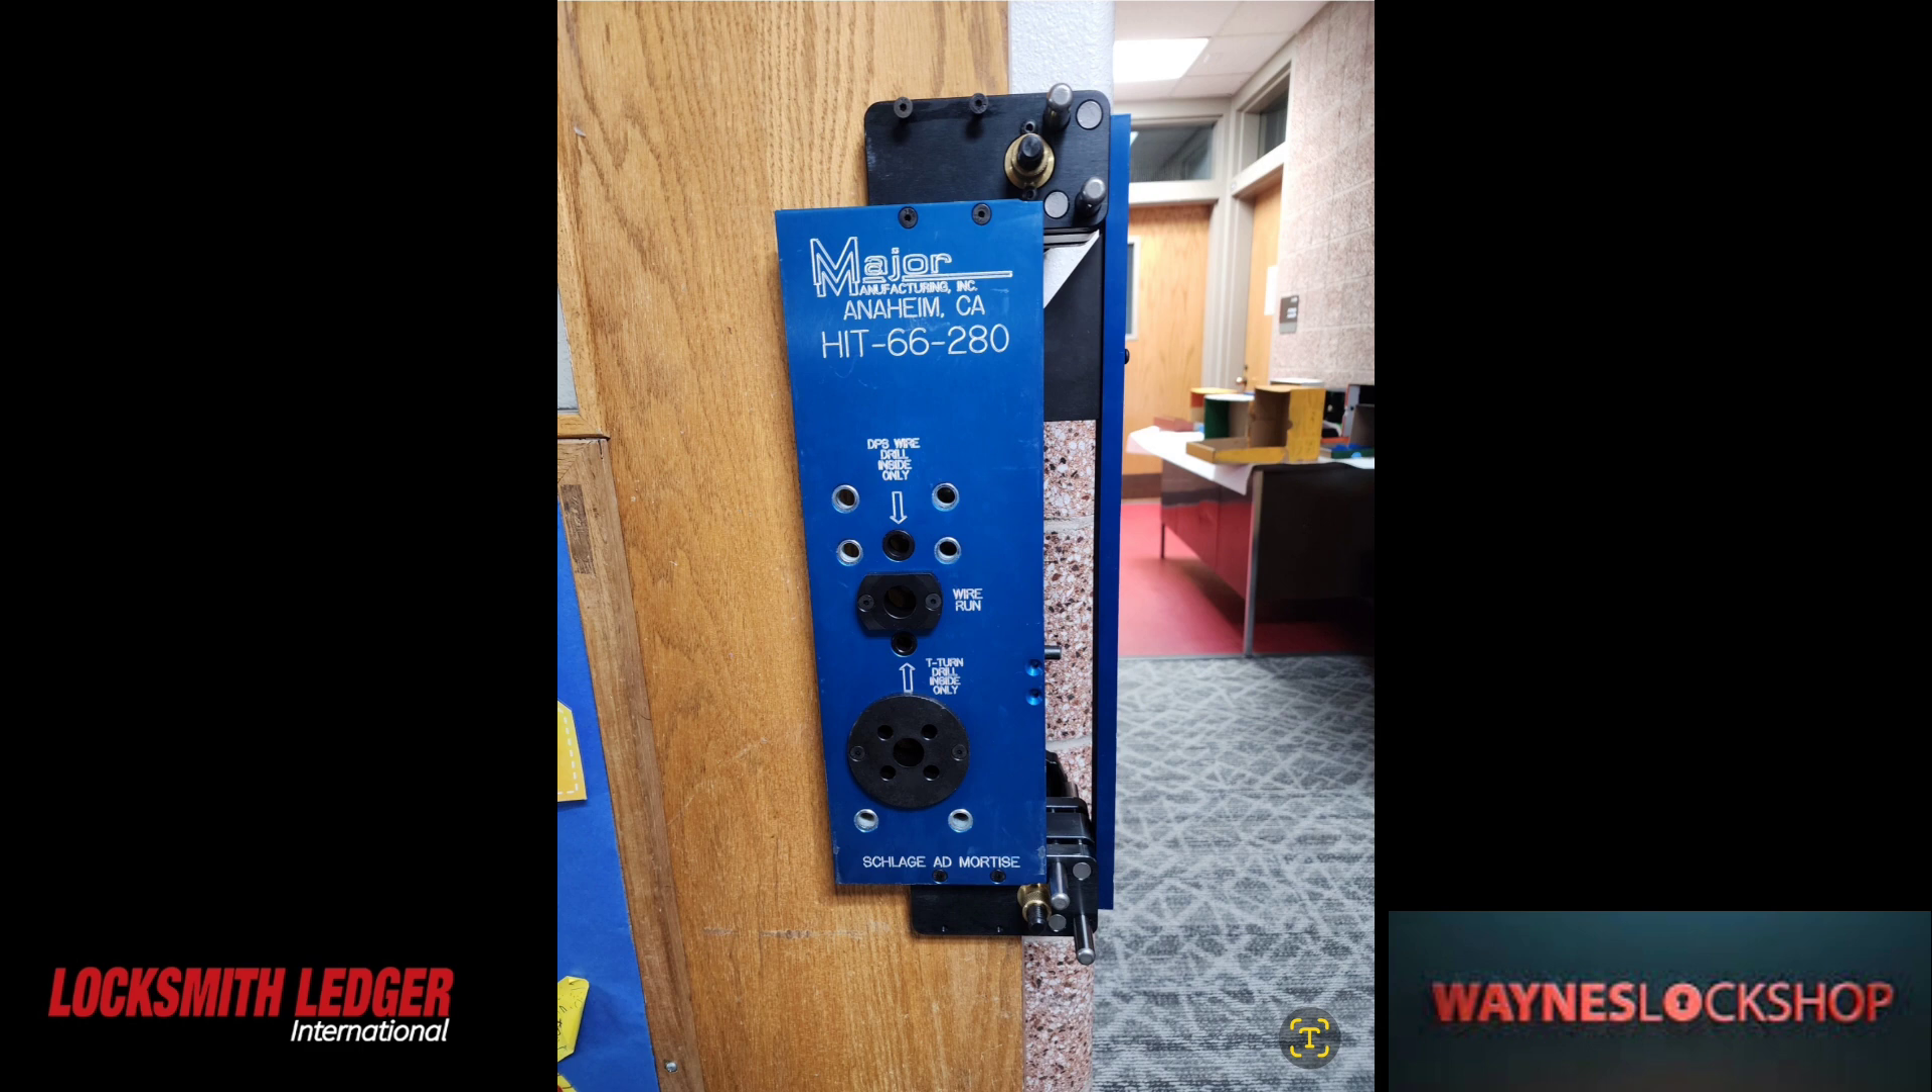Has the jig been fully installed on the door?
Yes.